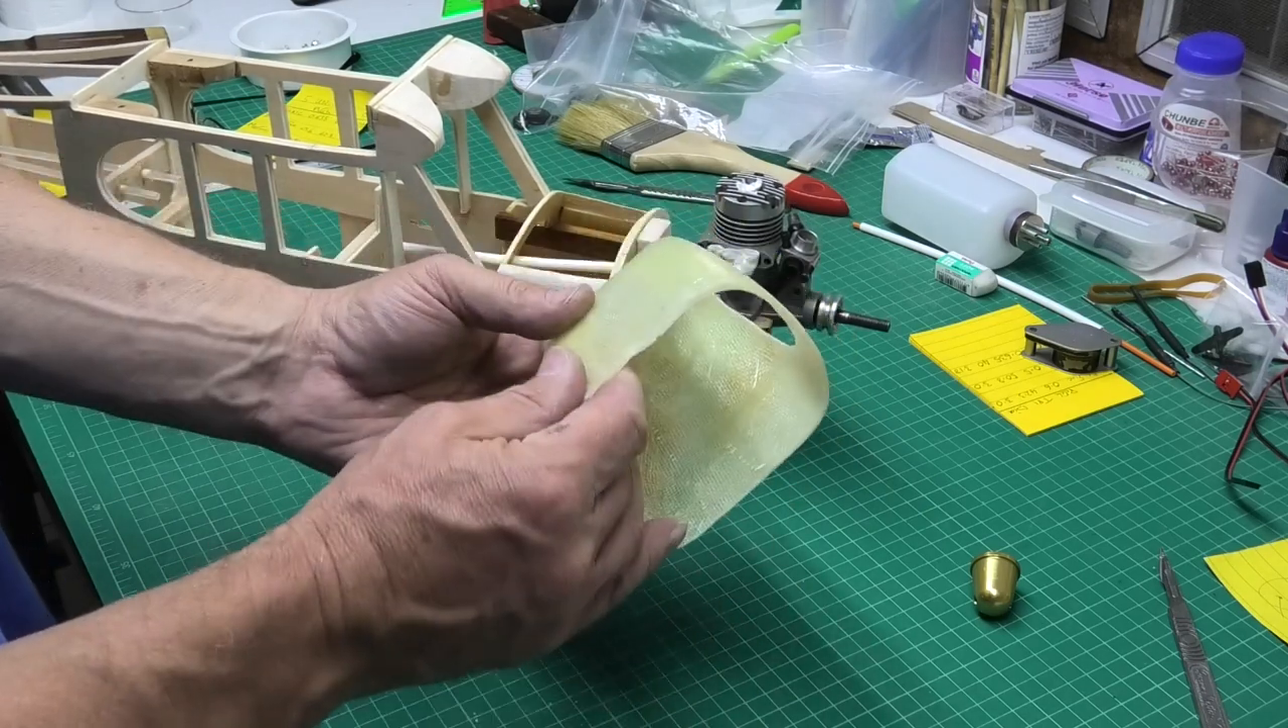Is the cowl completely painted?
No.